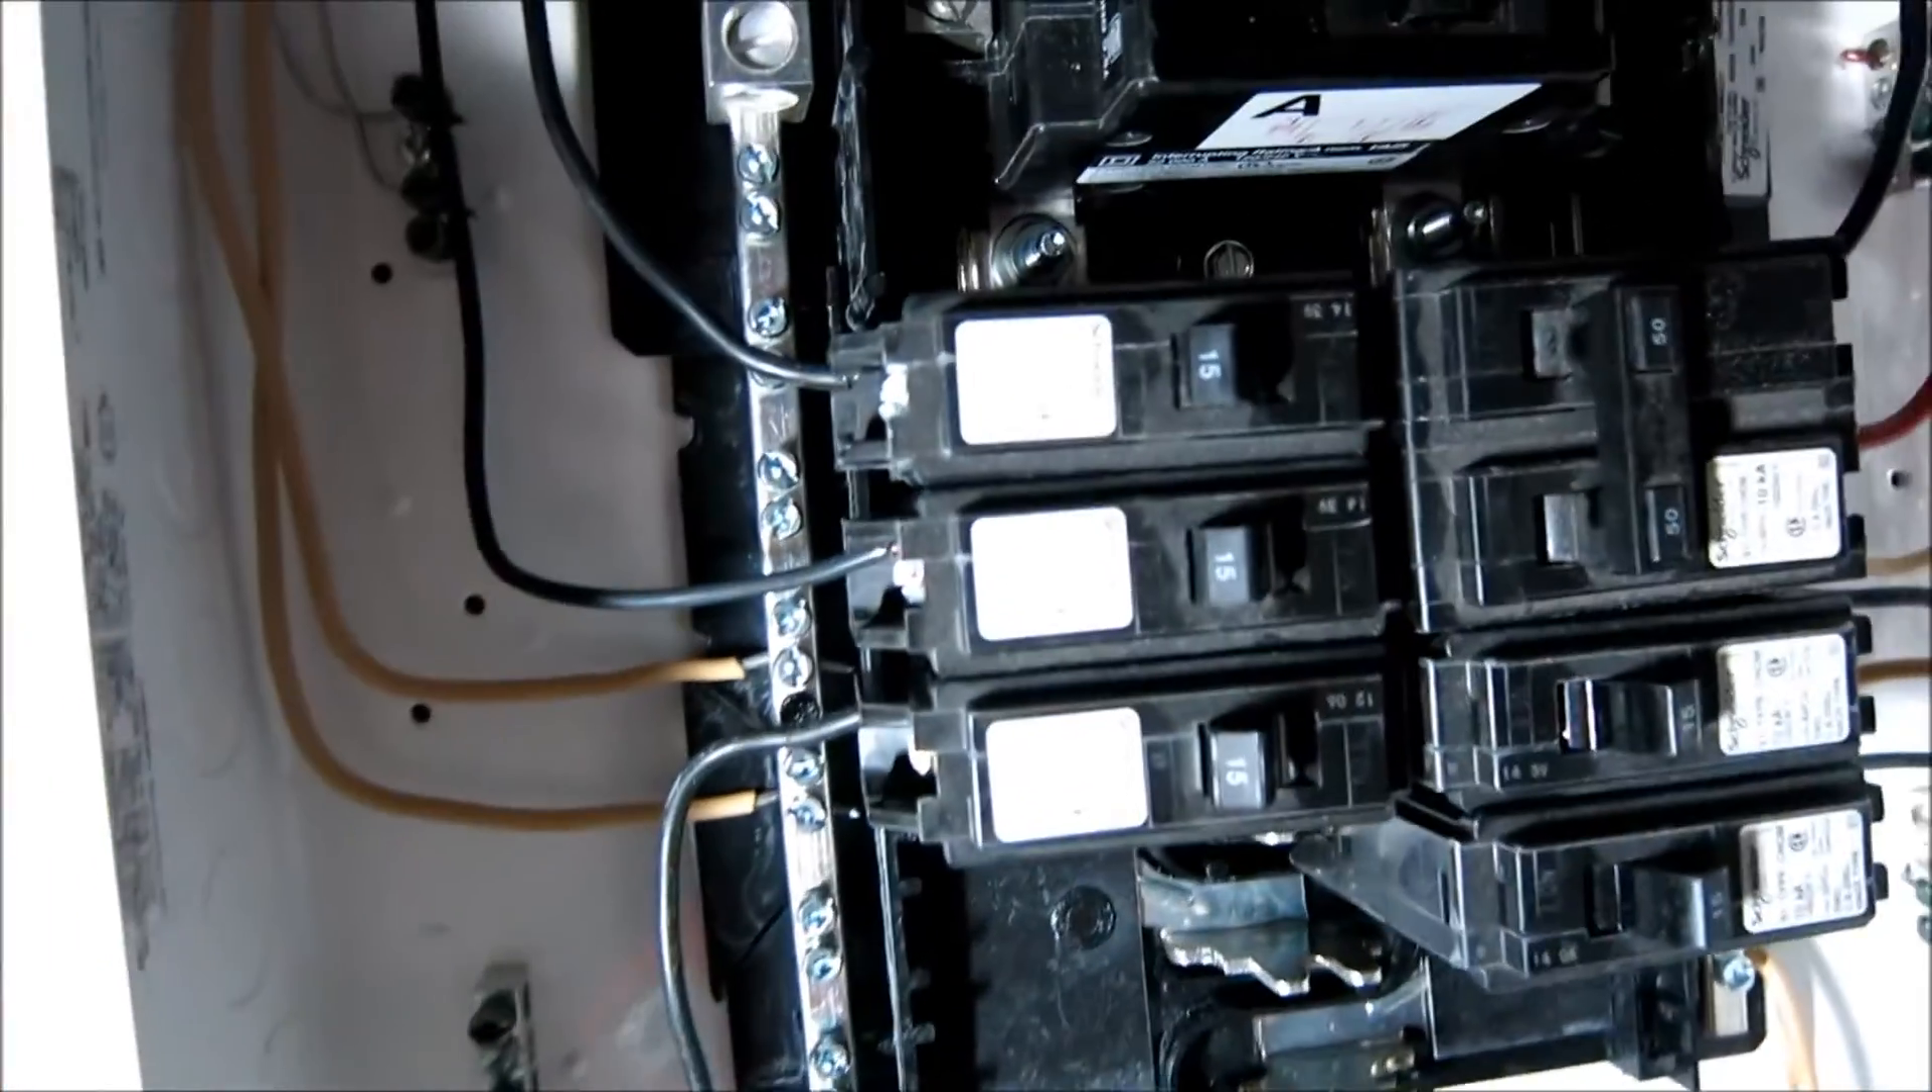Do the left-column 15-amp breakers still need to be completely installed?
No.